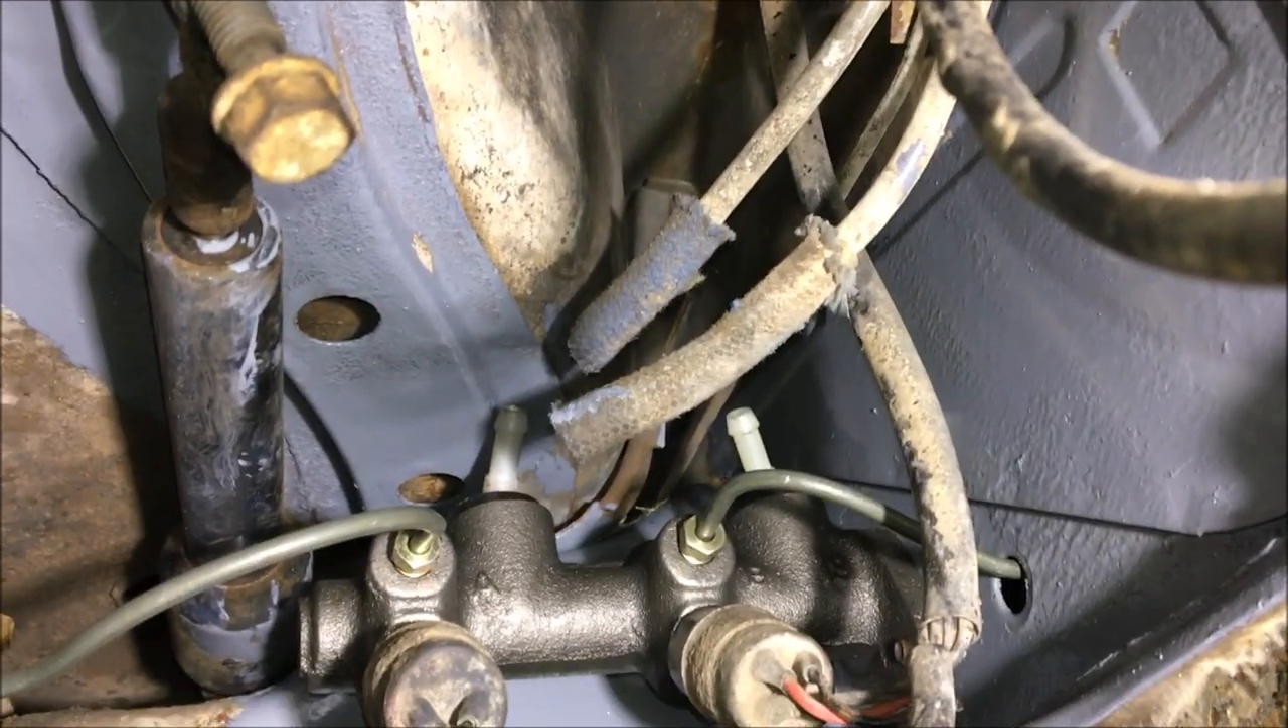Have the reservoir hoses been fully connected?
No.